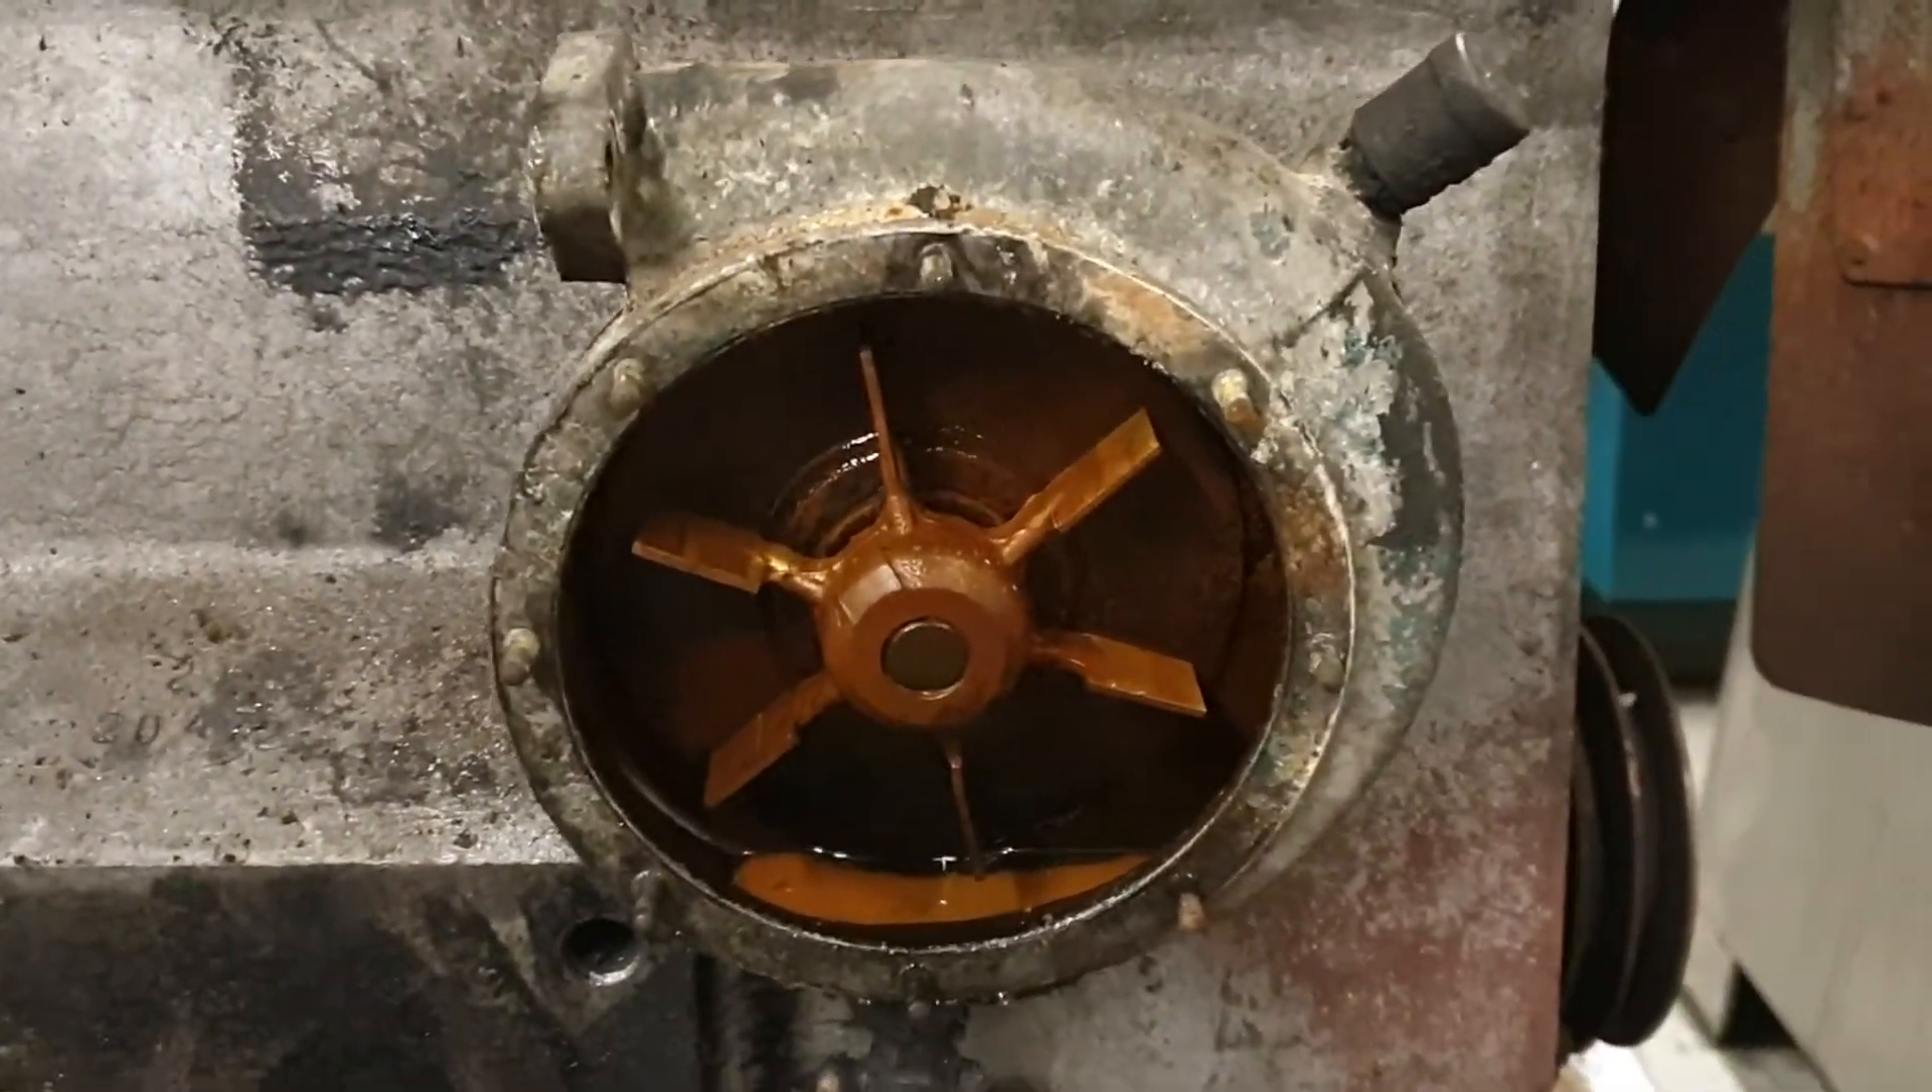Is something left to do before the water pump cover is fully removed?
No.